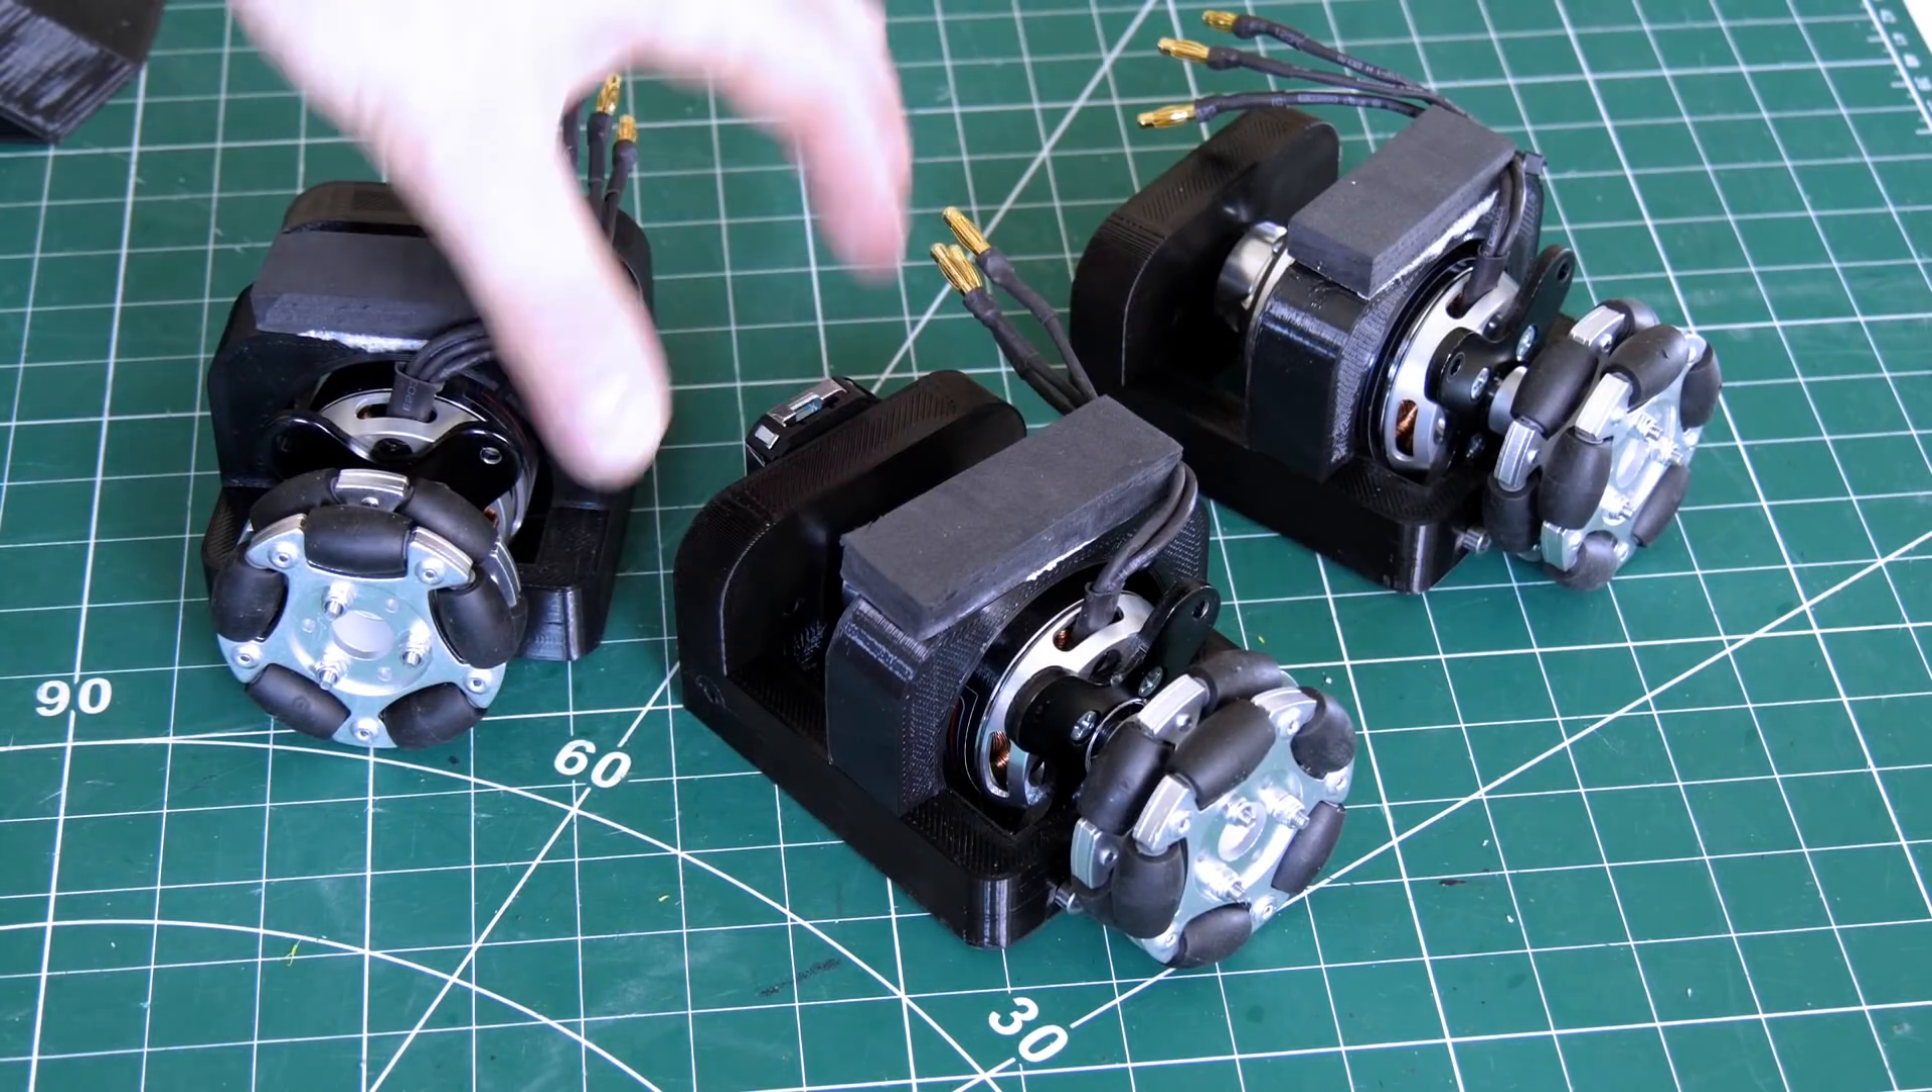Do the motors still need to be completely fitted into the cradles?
No.